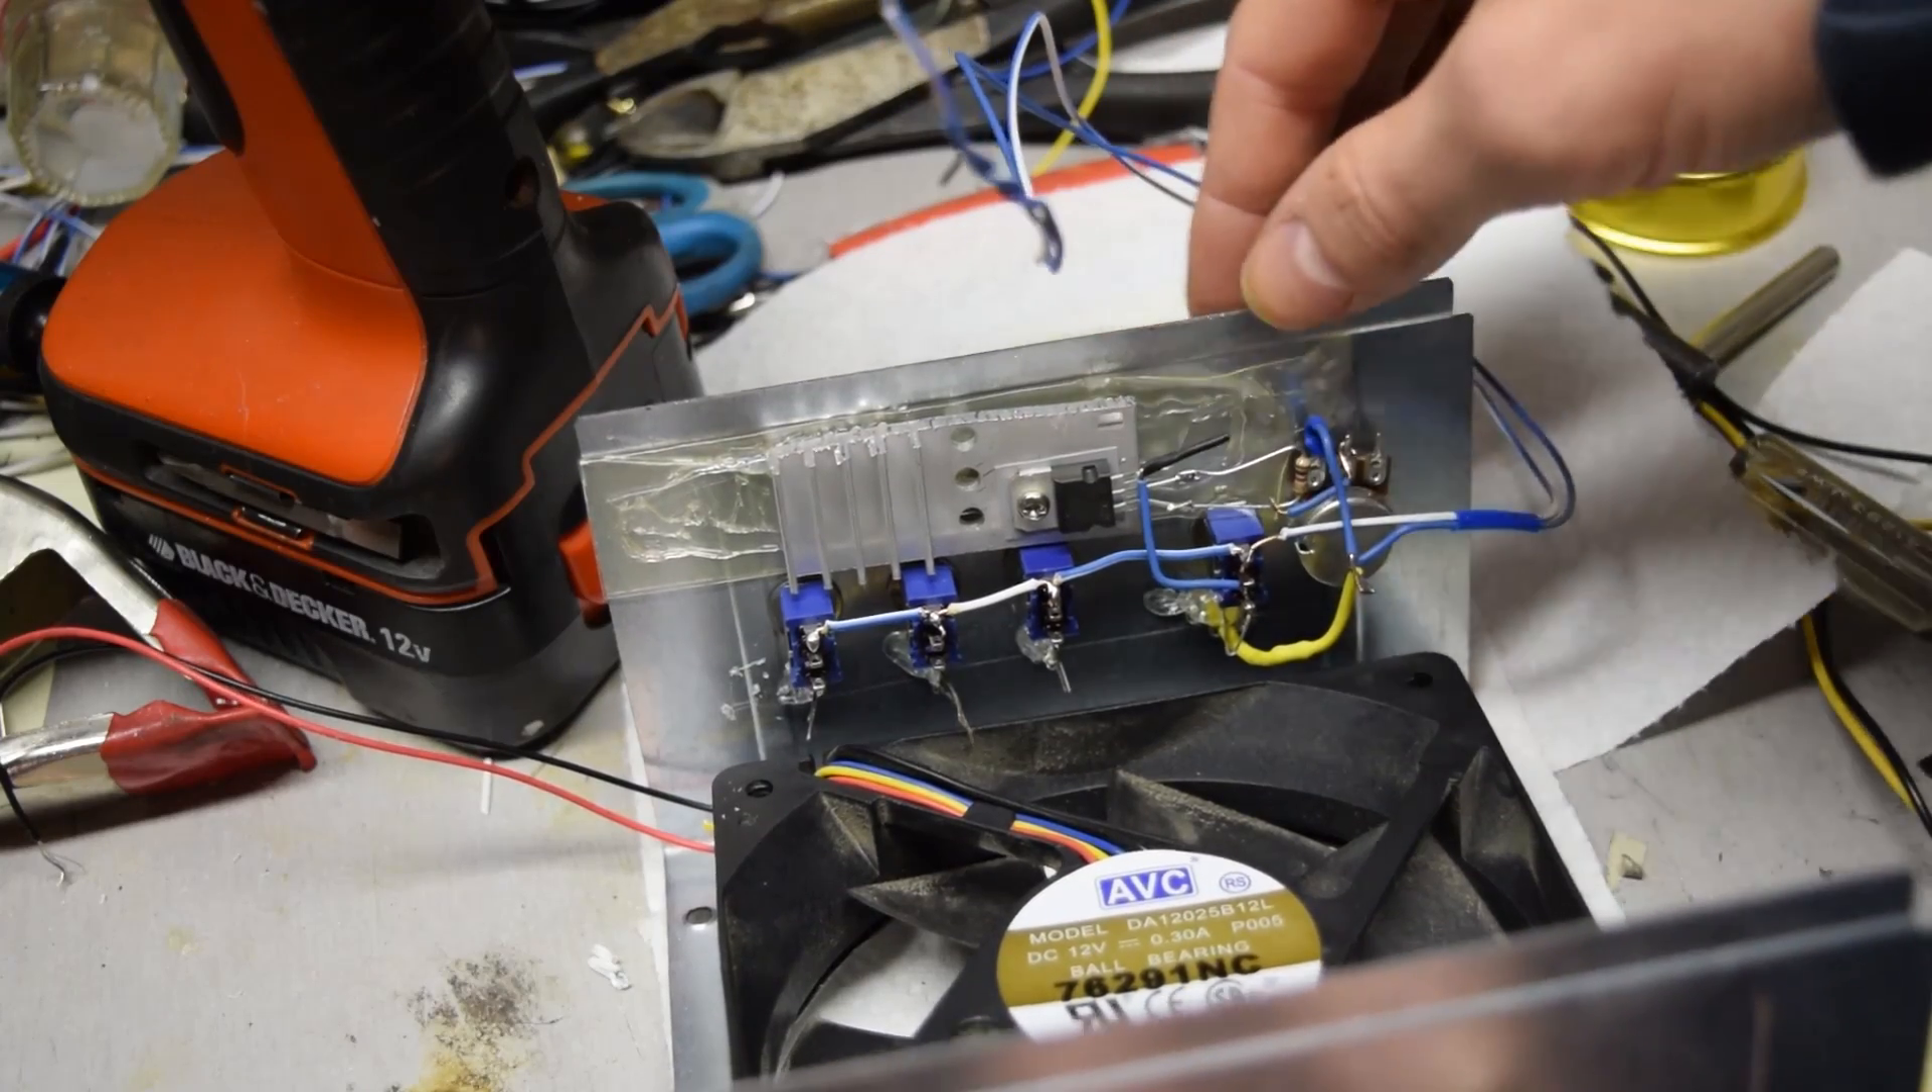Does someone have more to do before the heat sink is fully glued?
No.